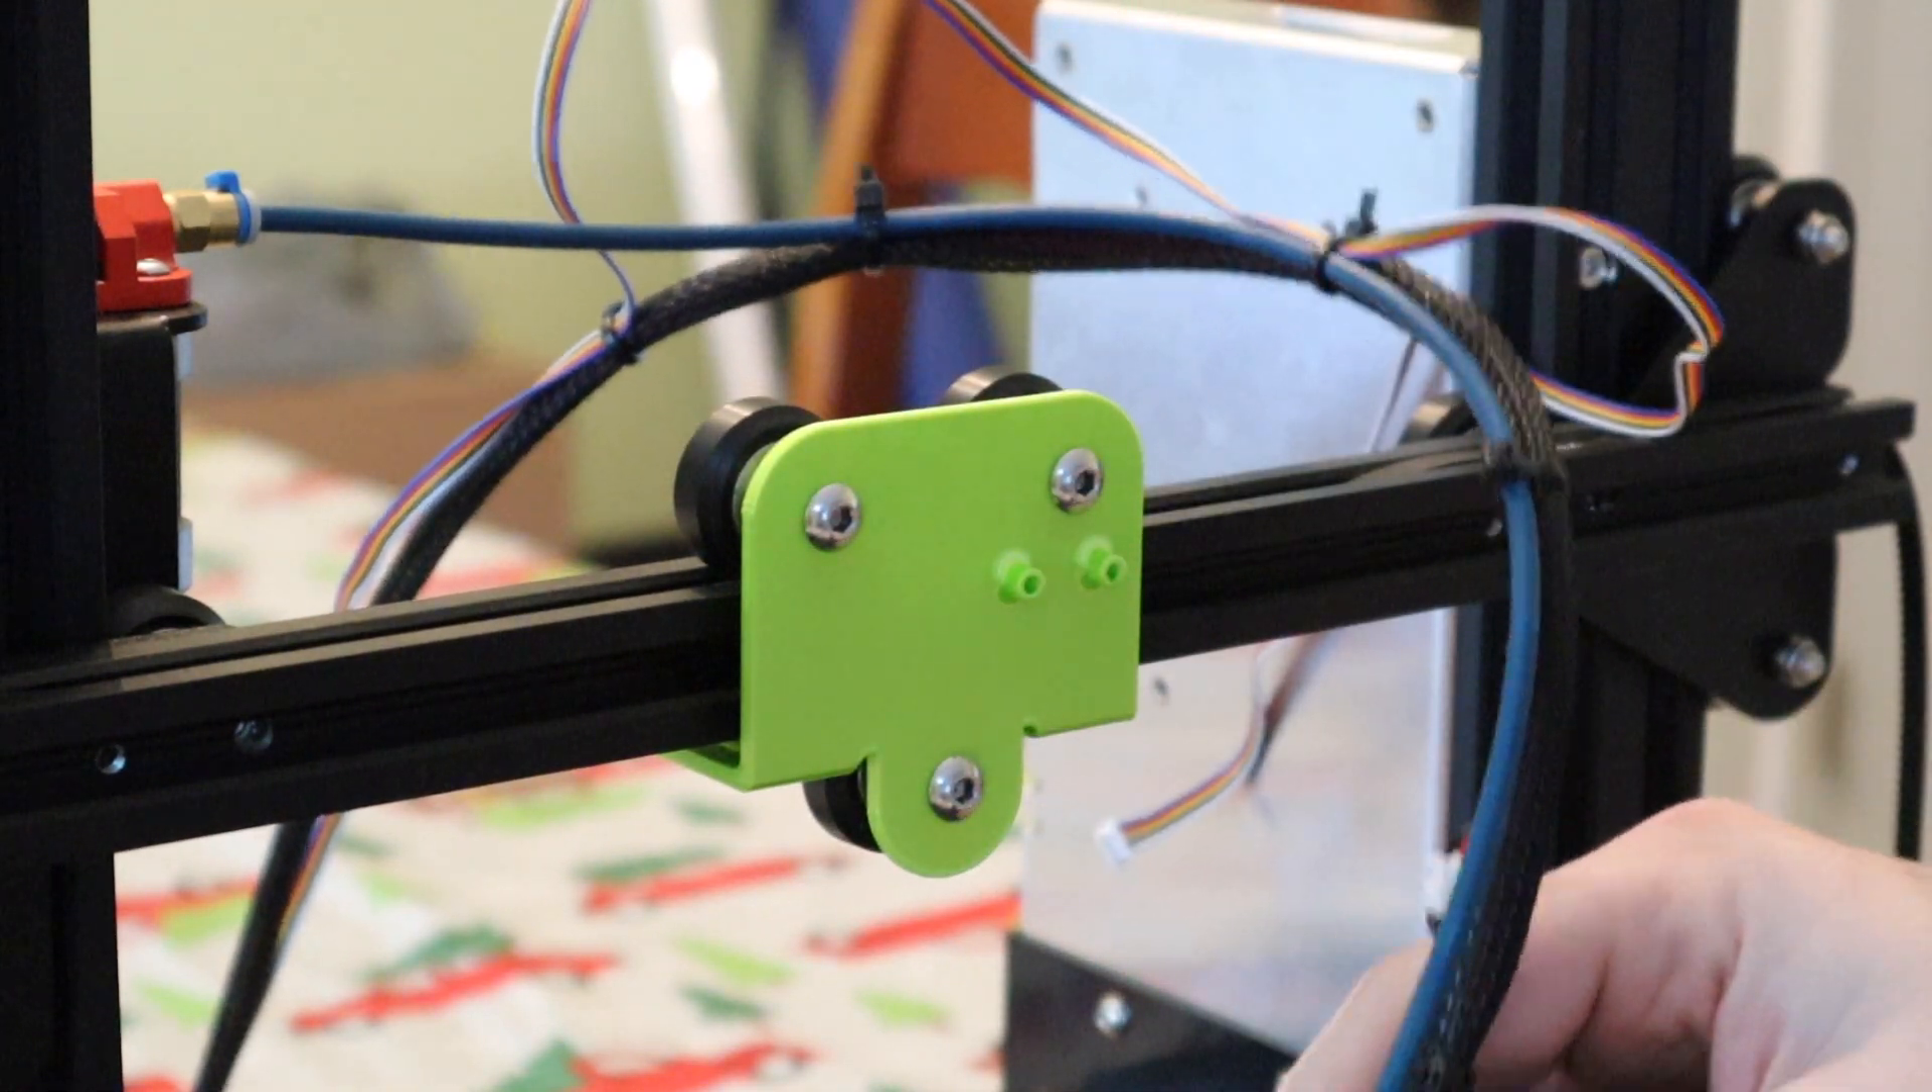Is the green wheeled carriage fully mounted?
Yes.